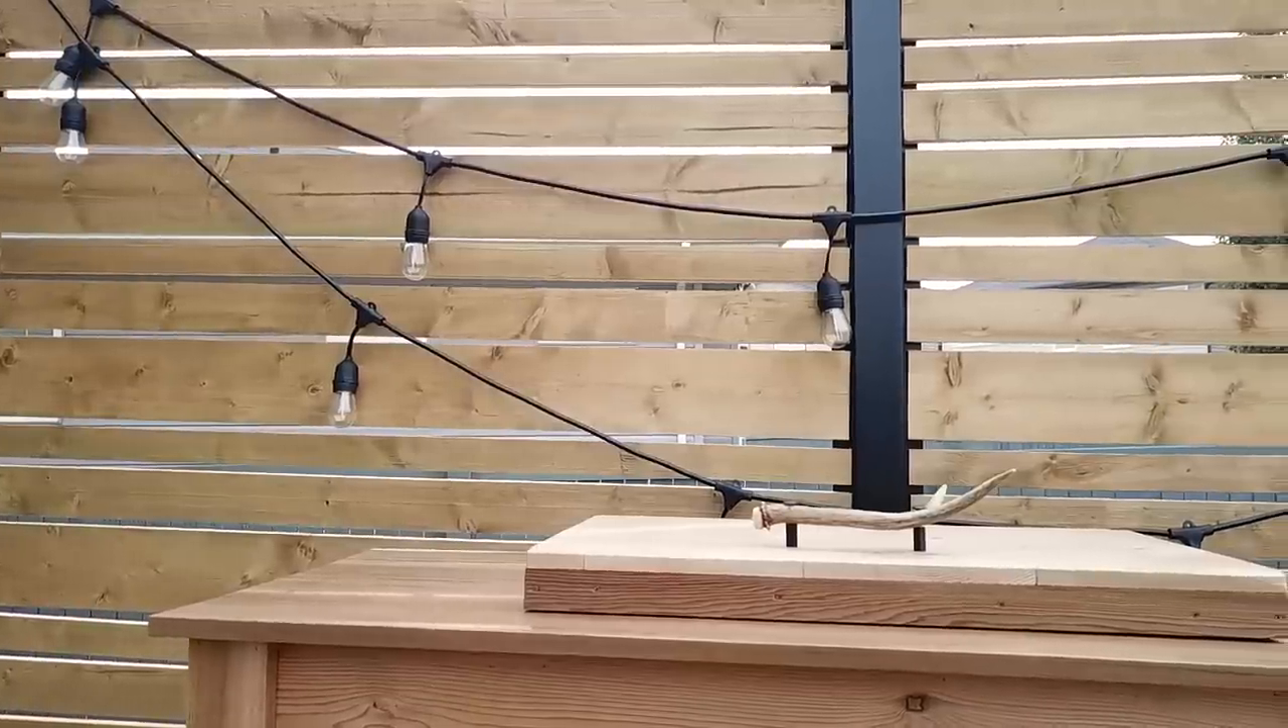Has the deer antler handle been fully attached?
Yes.